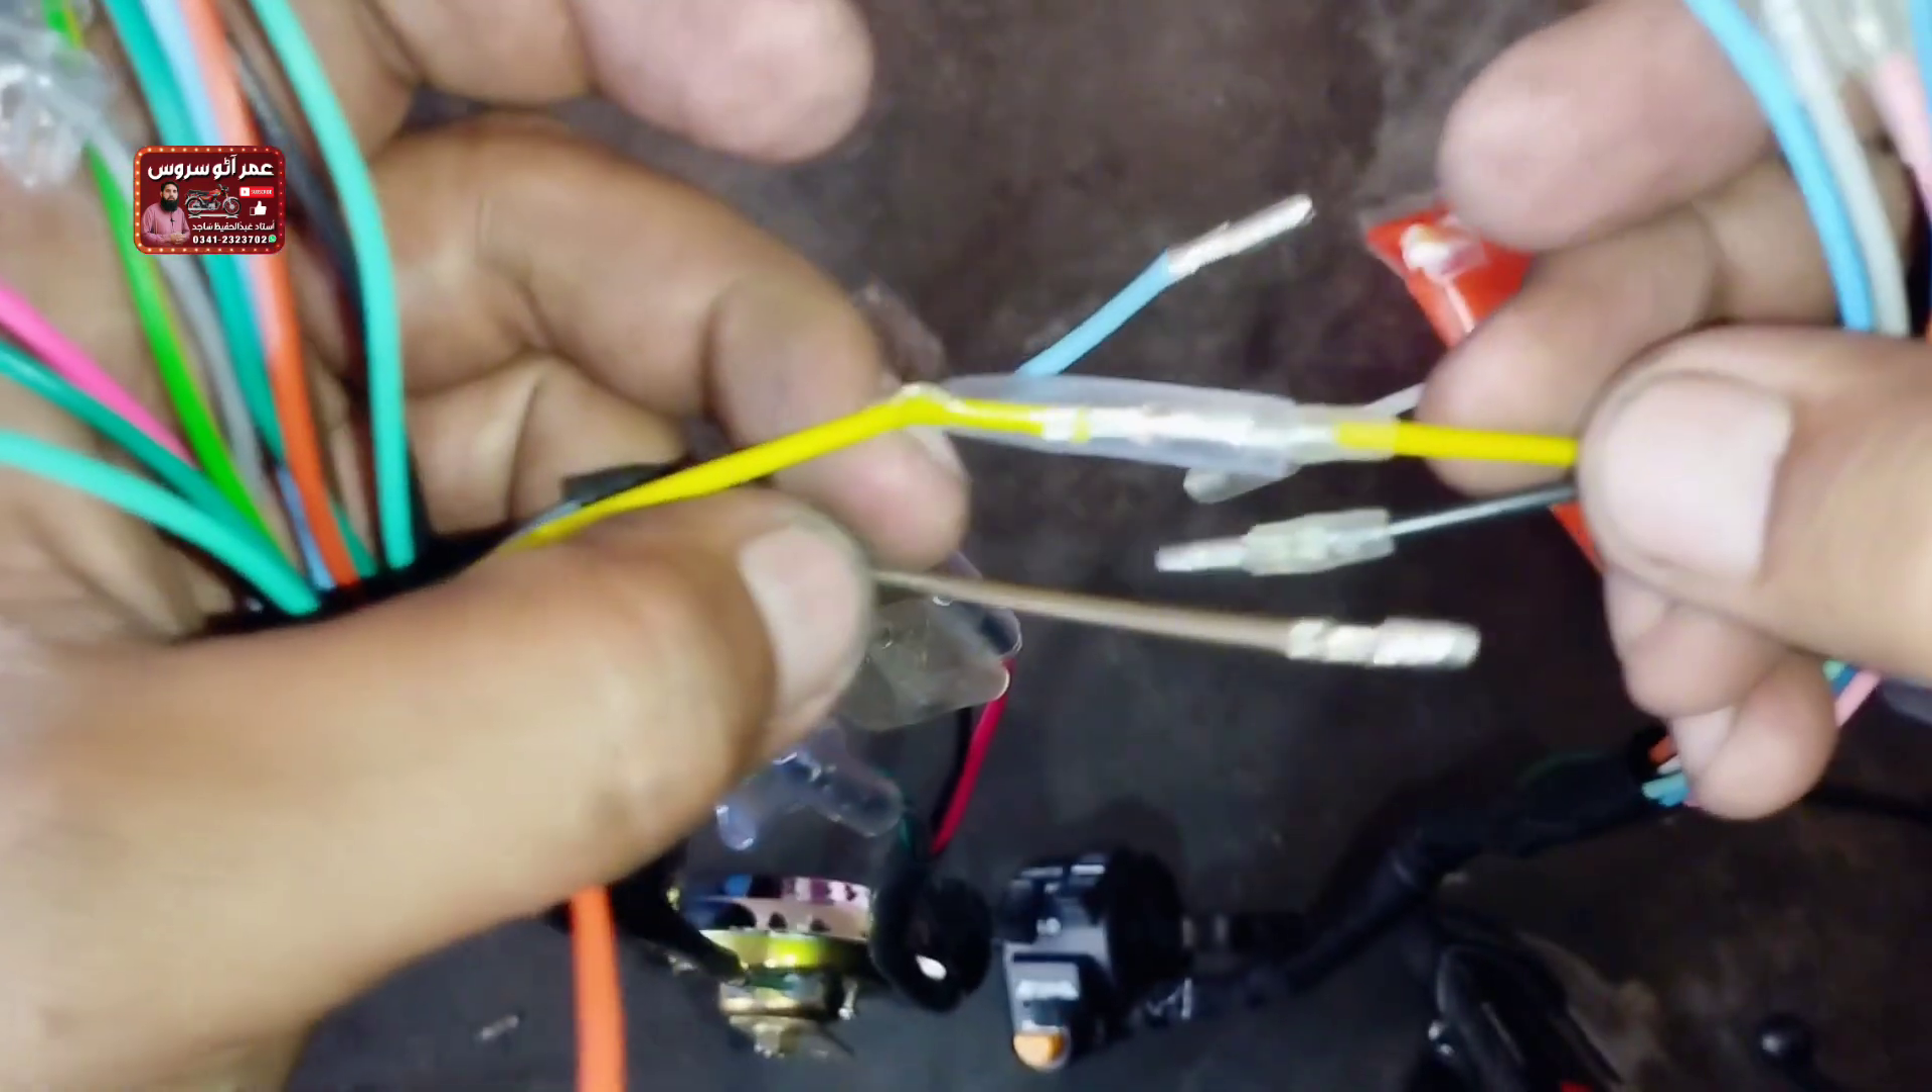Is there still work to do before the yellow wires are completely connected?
No.